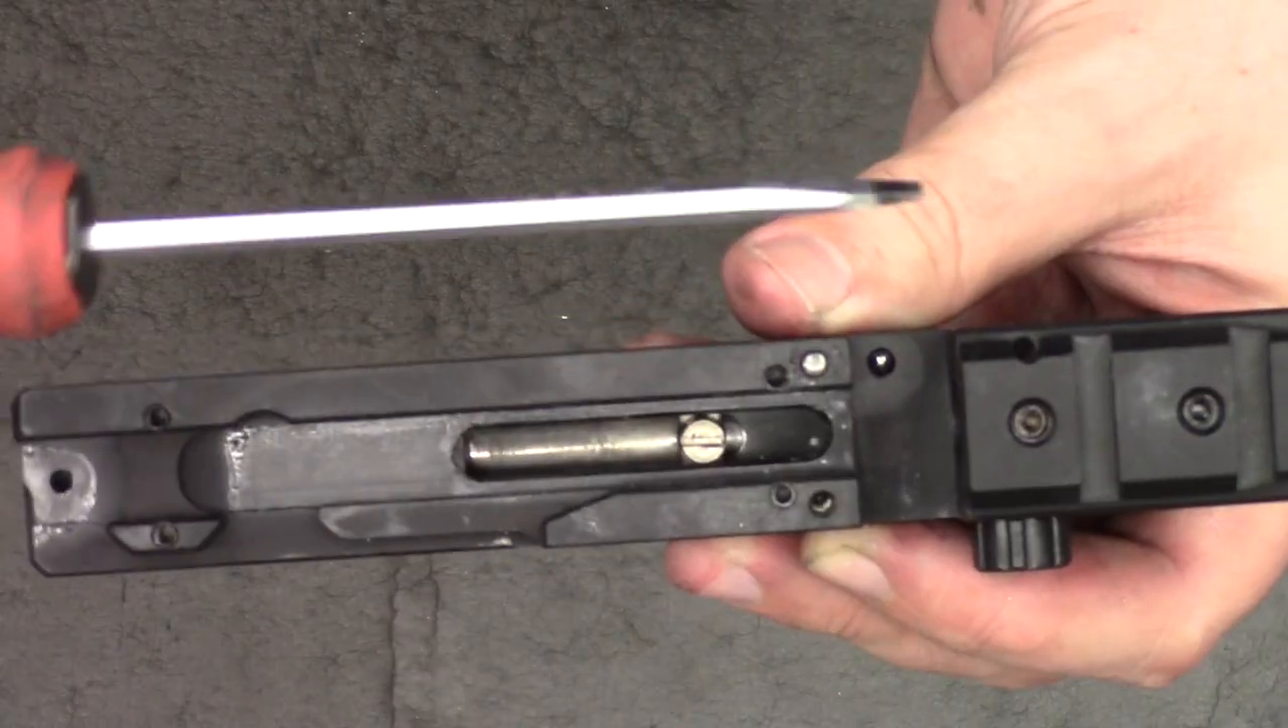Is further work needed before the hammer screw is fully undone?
Yes.